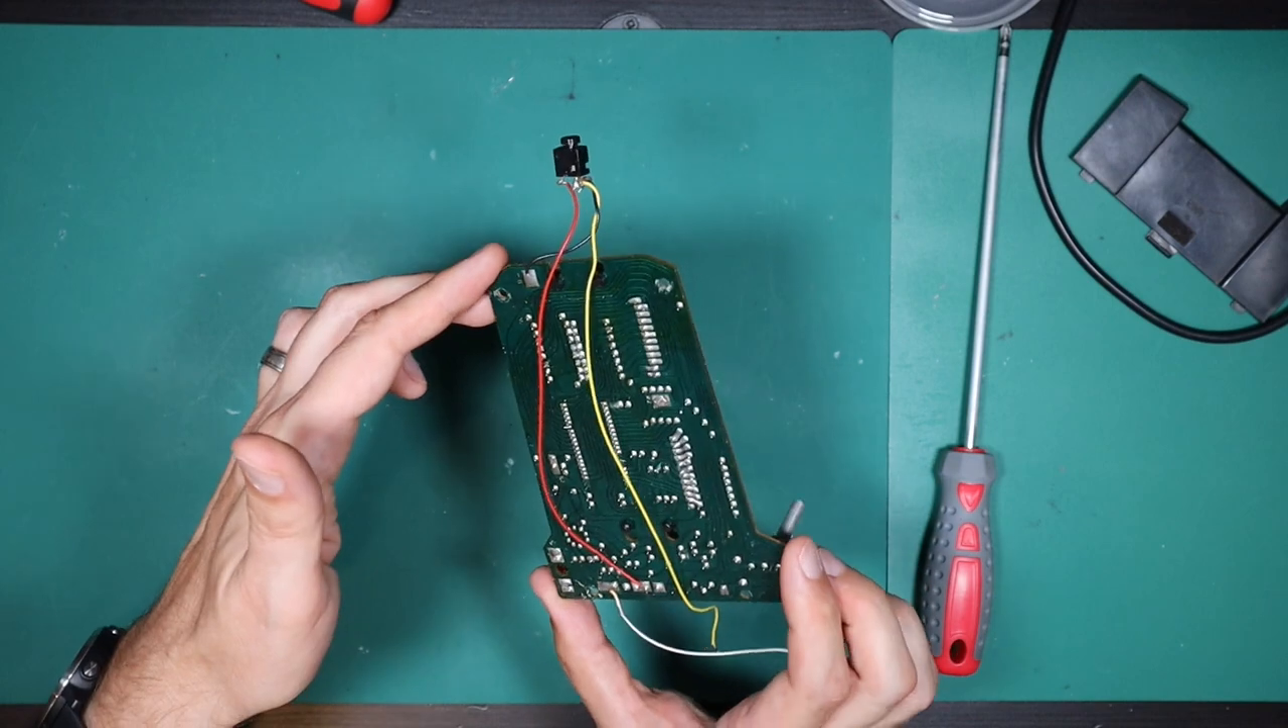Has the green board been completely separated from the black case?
Yes.